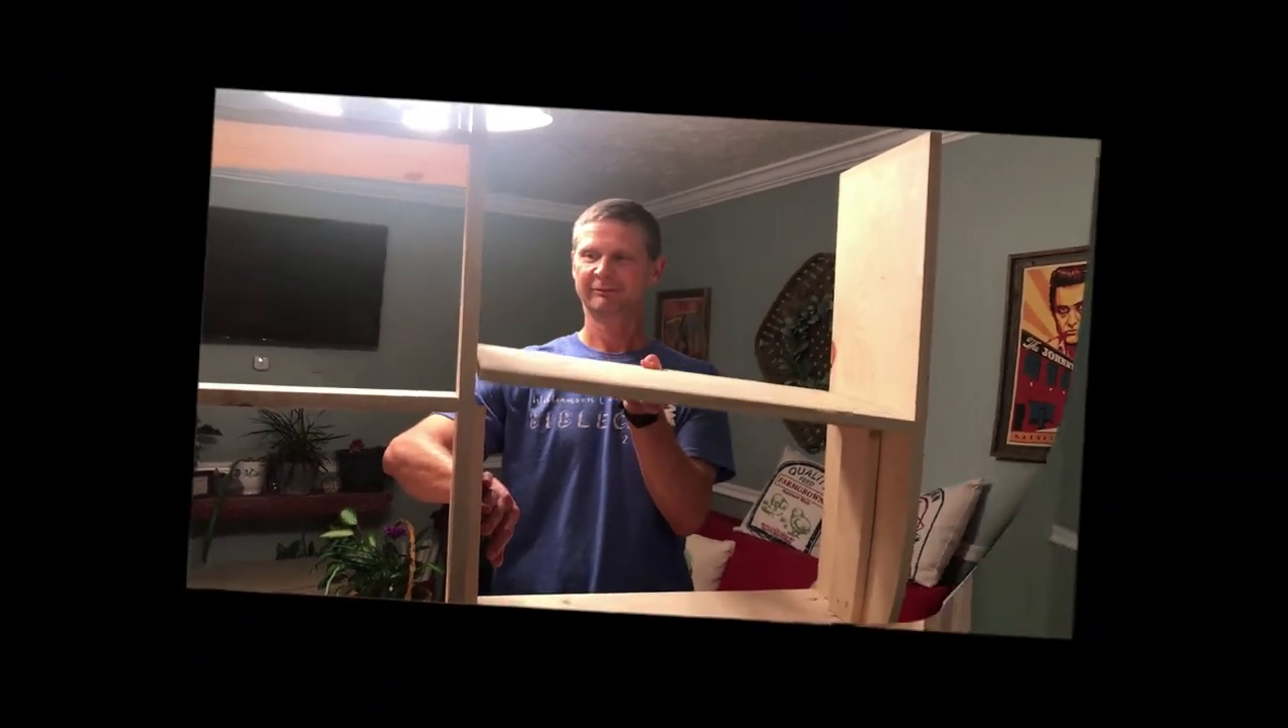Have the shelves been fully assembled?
No.